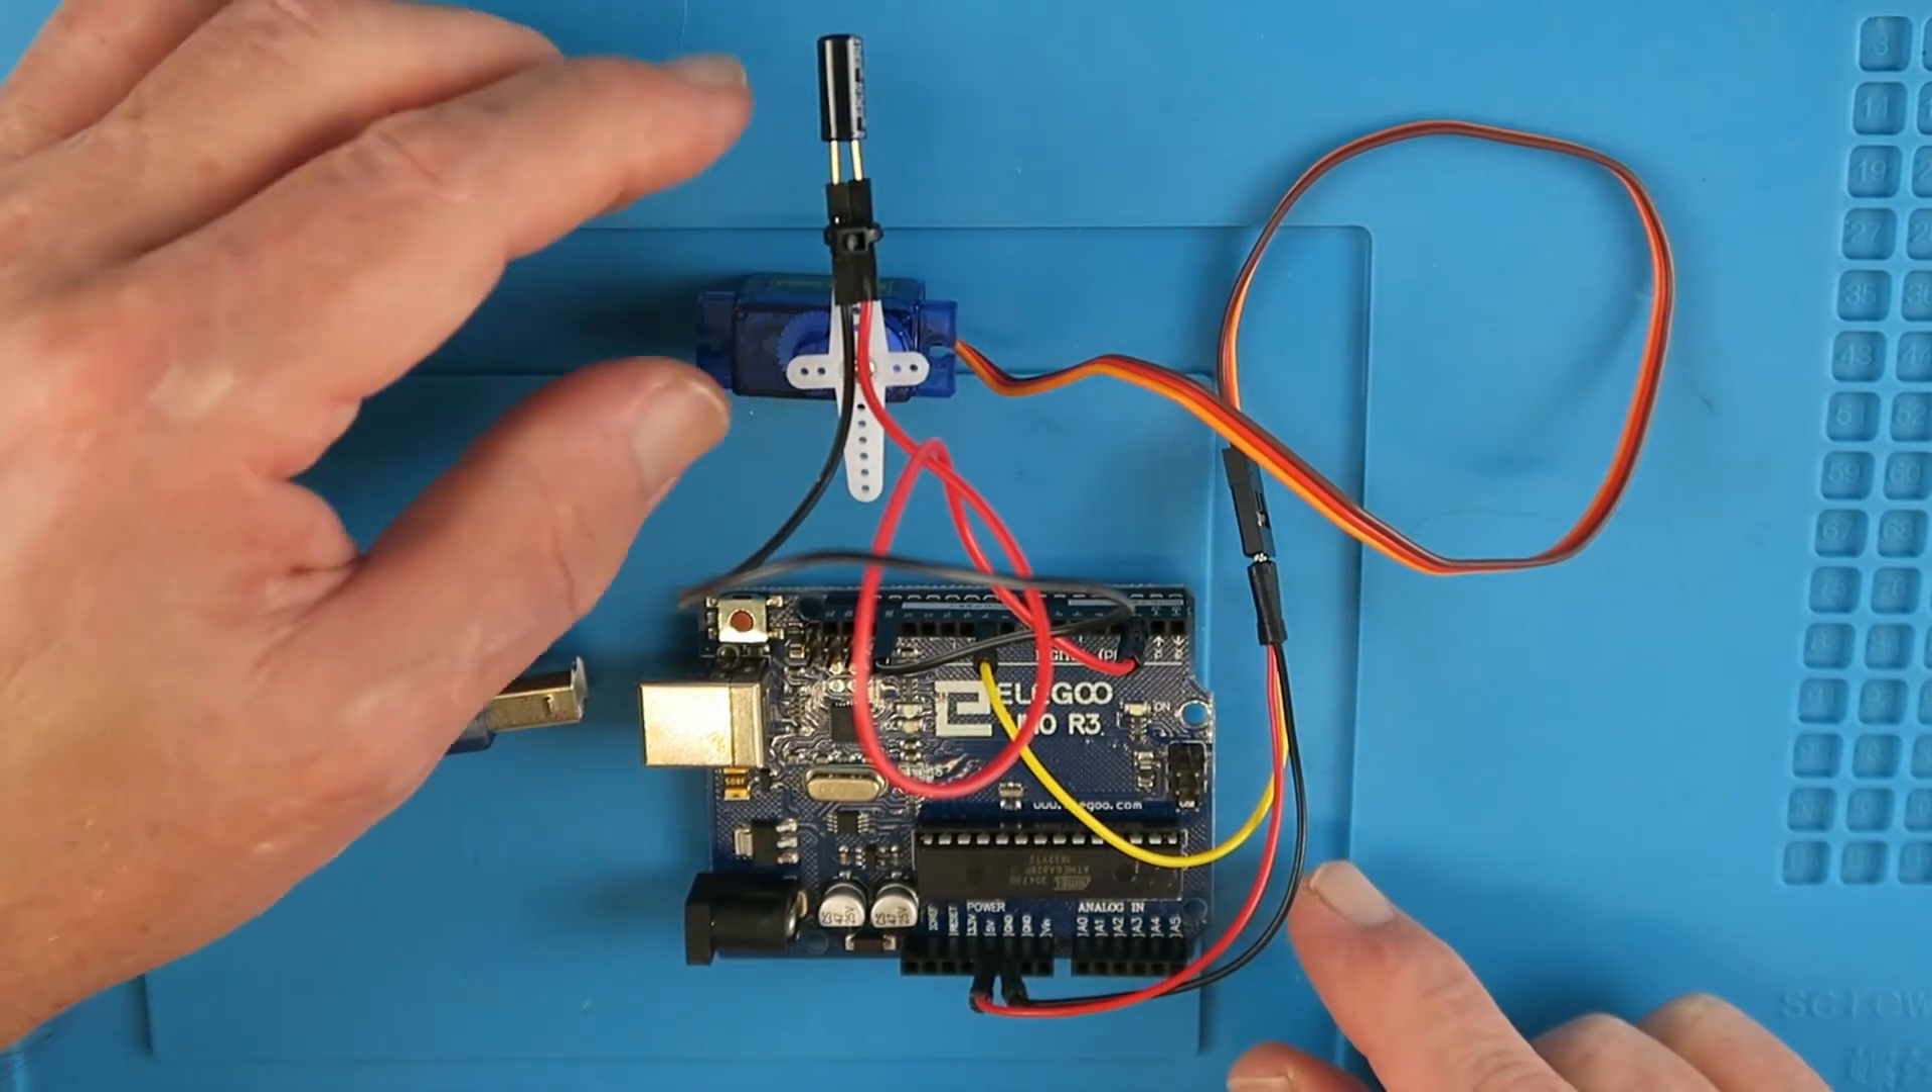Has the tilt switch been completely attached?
Yes.